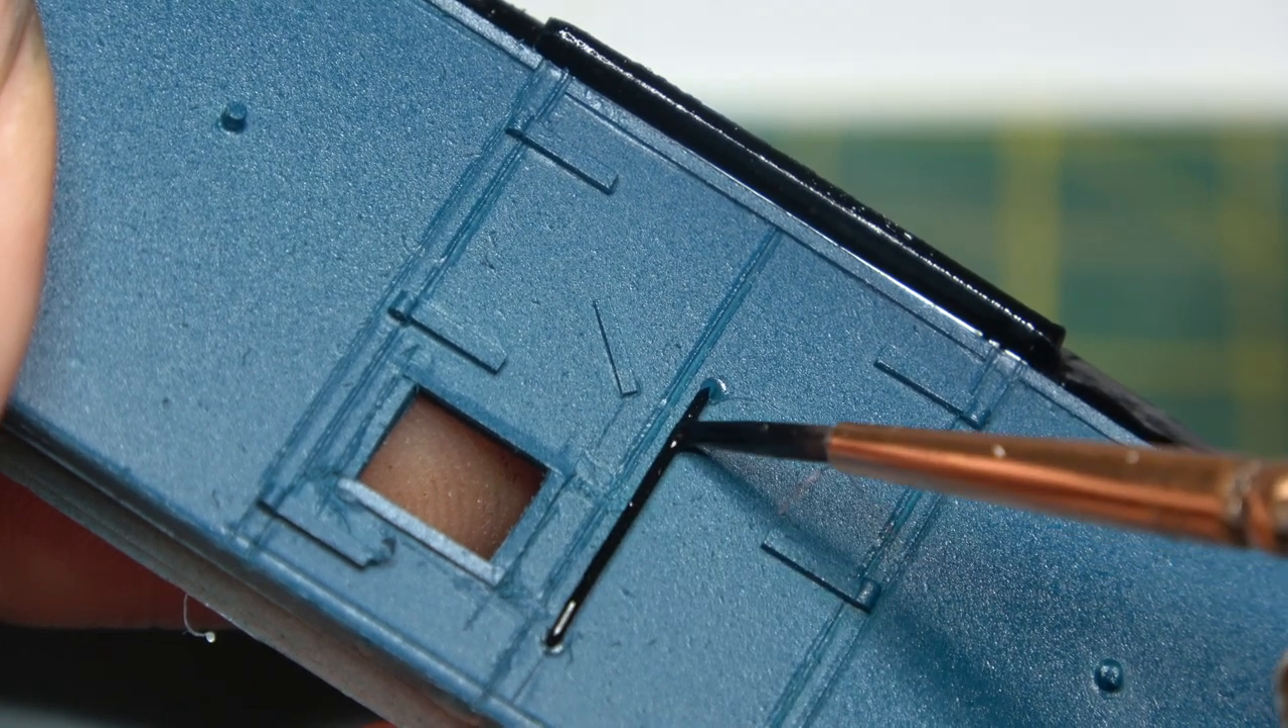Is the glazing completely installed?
No.